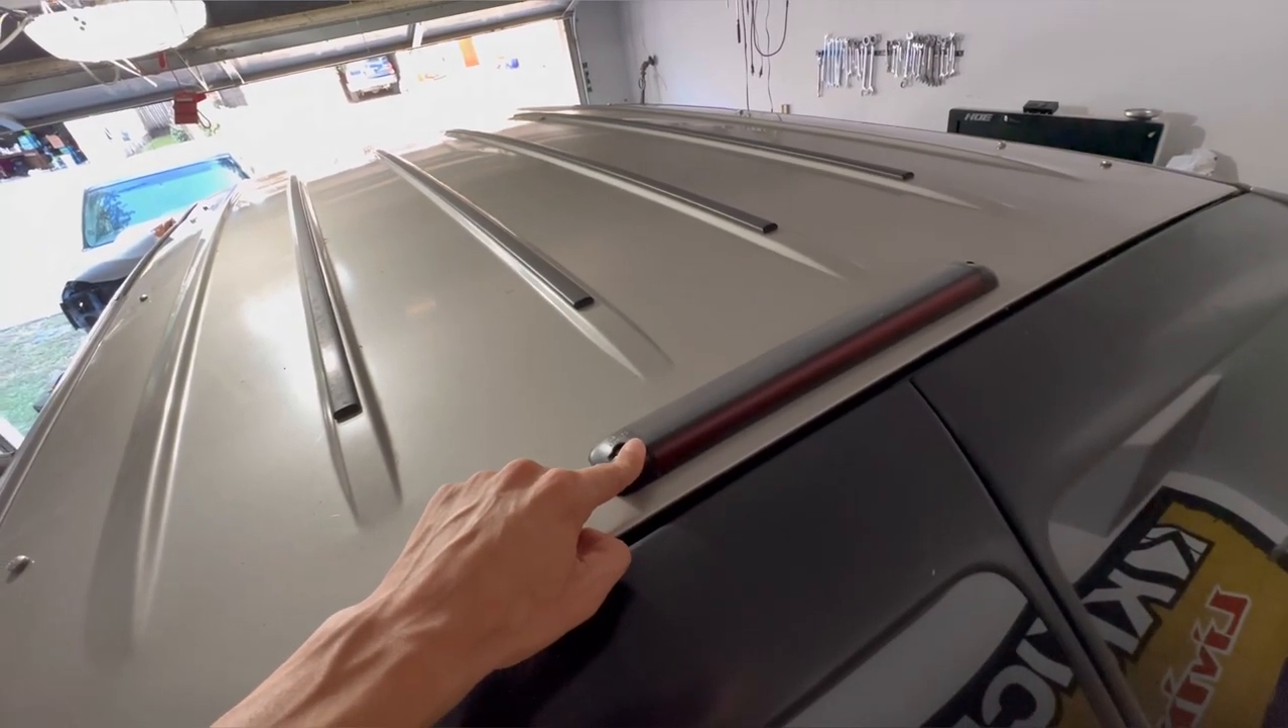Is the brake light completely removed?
No.